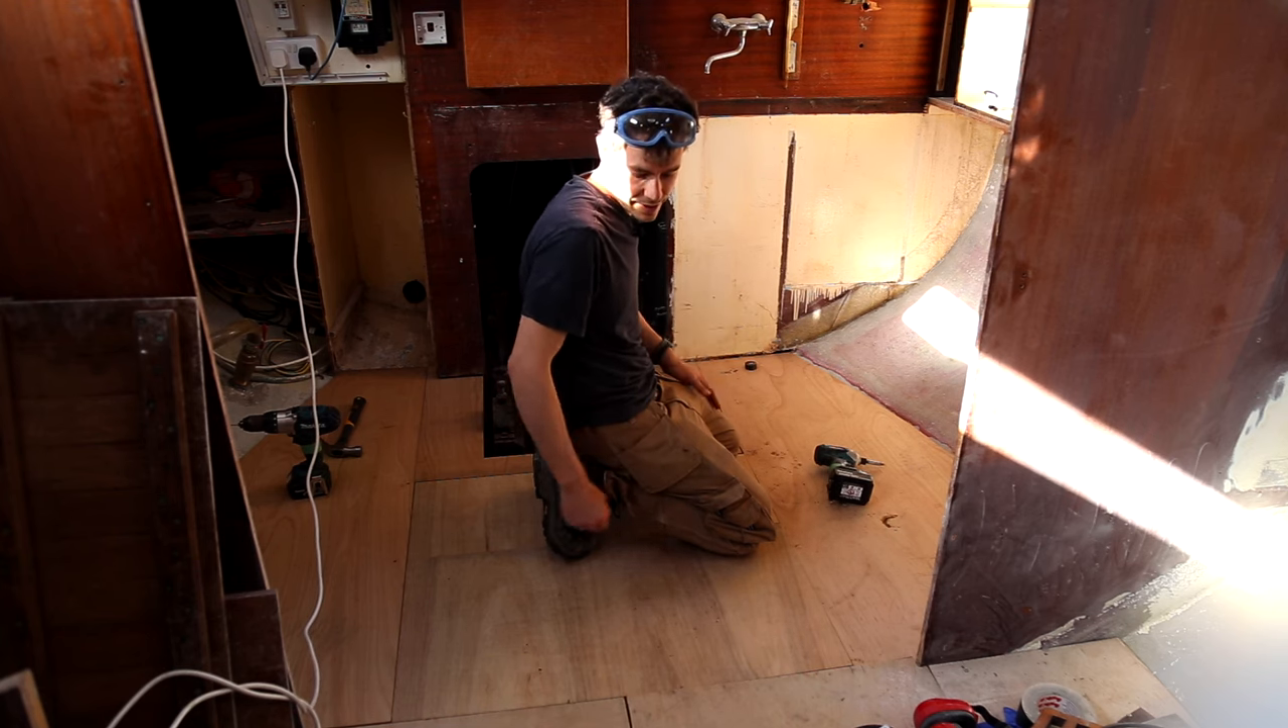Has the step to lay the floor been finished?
Yes.